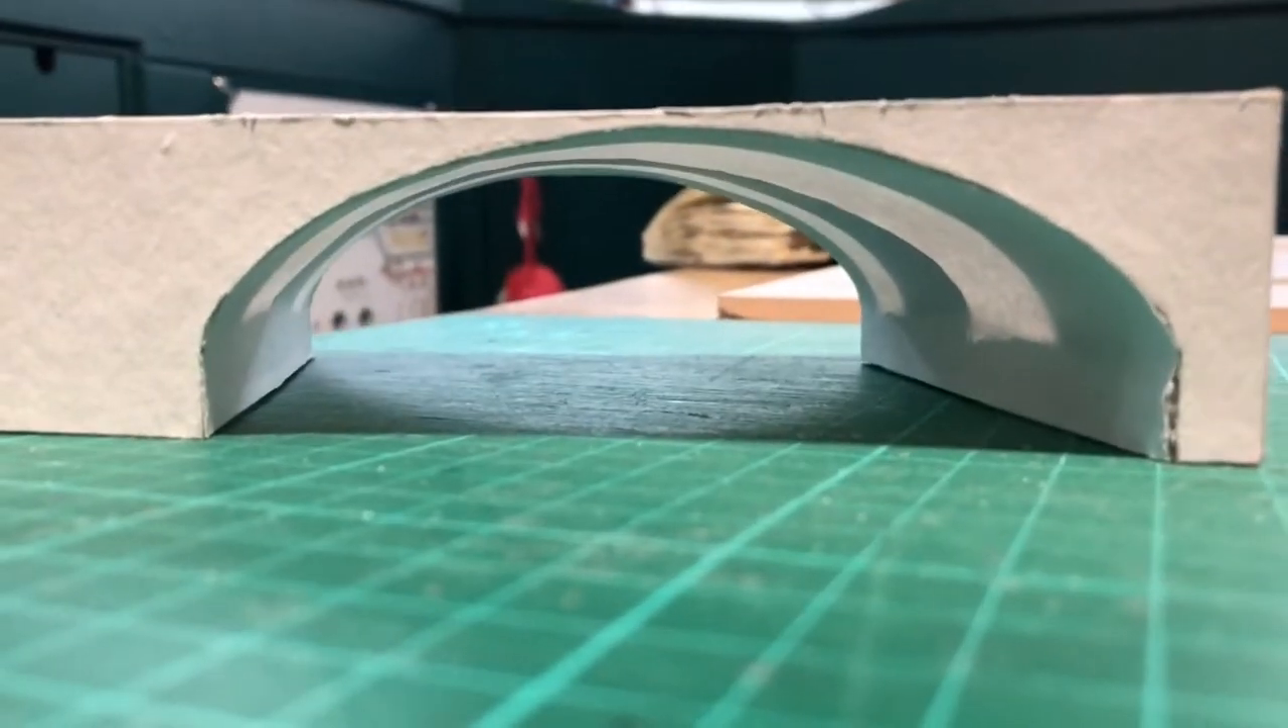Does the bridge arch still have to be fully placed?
No.